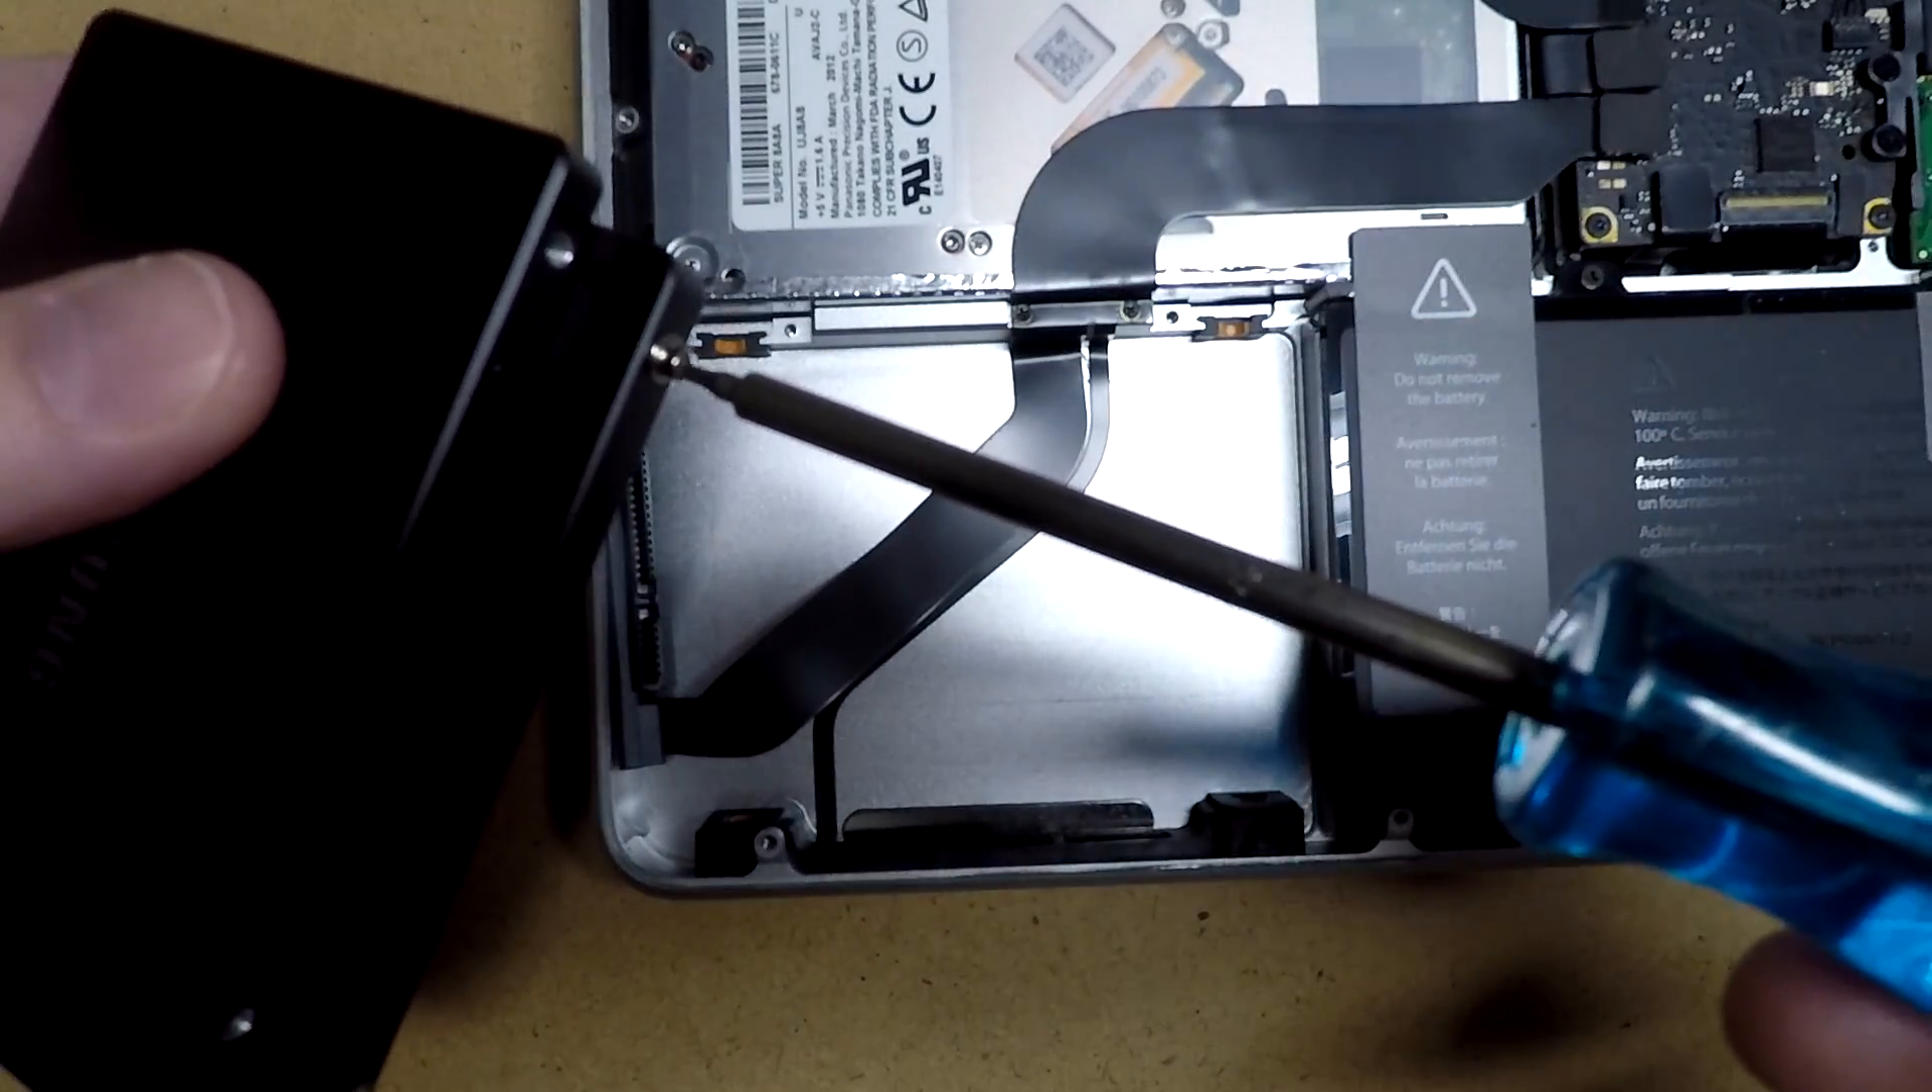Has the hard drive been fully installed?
No.